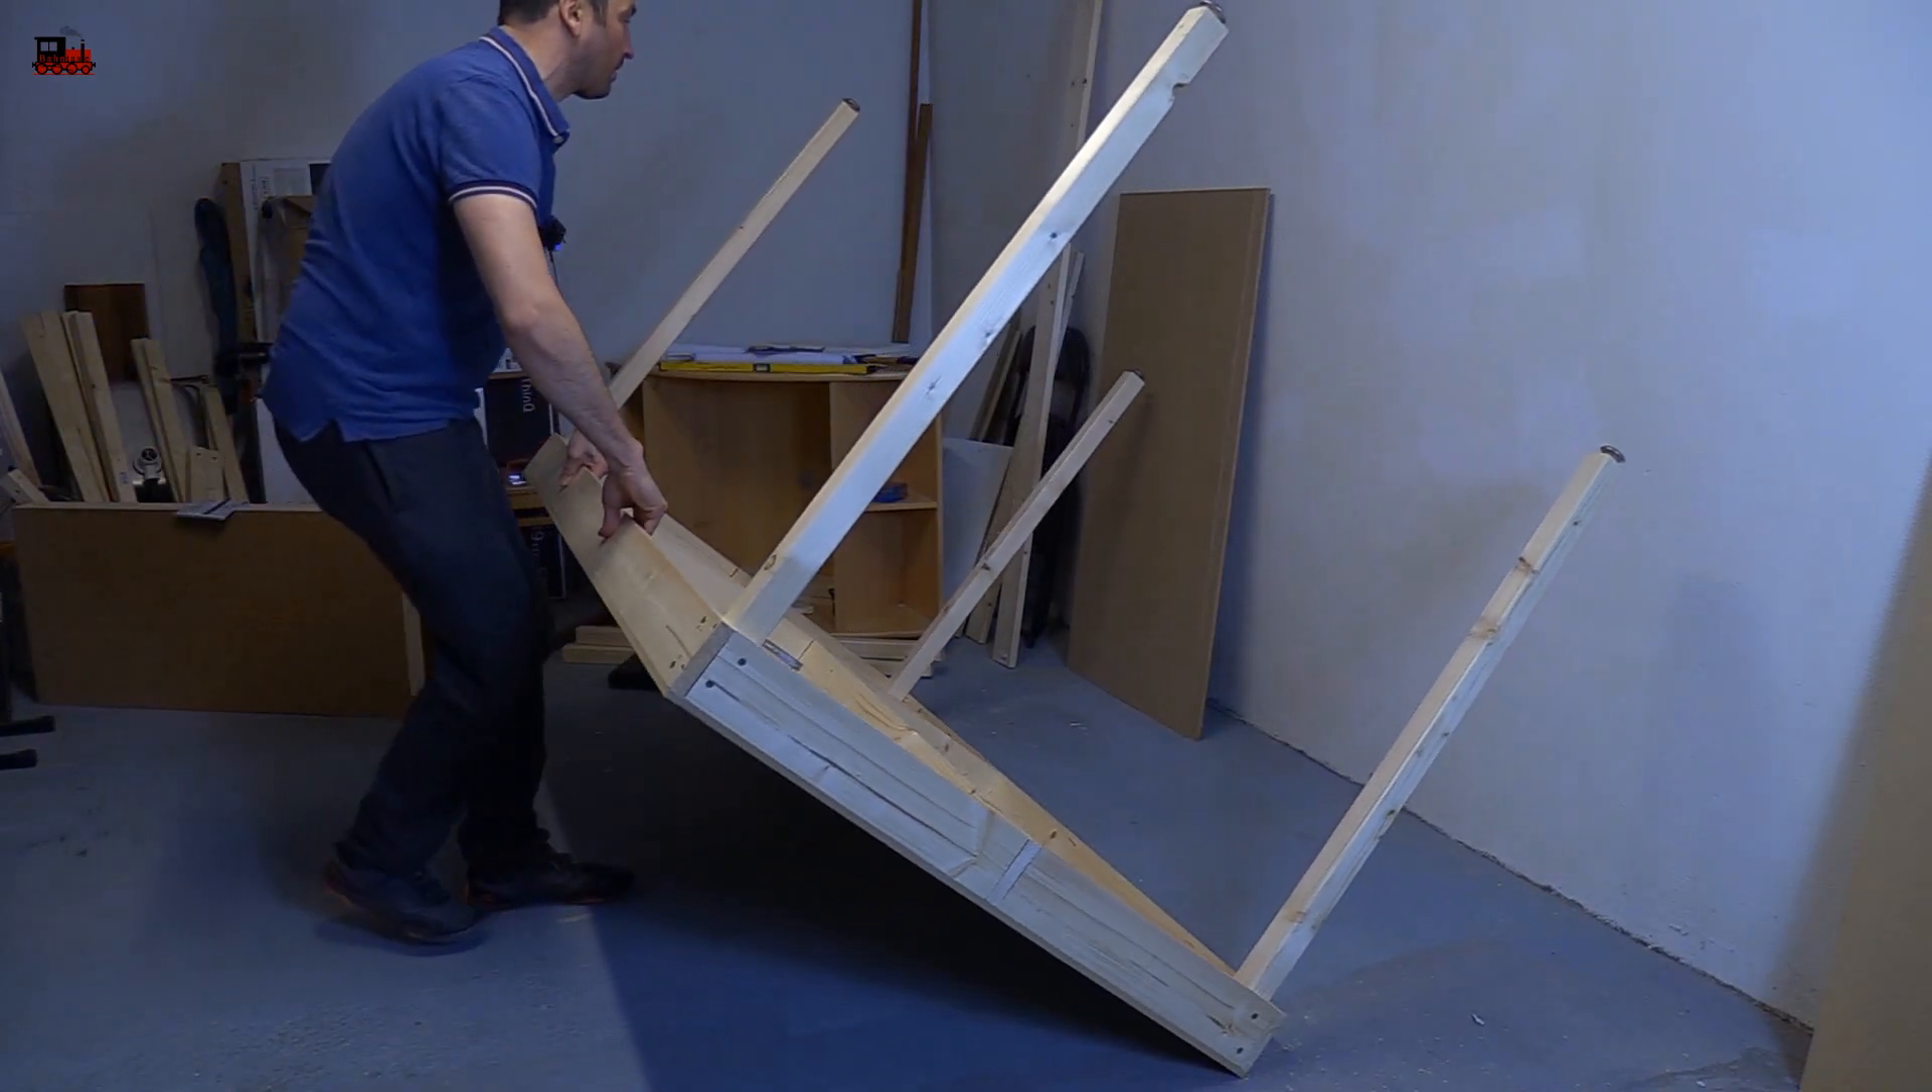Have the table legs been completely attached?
Yes.